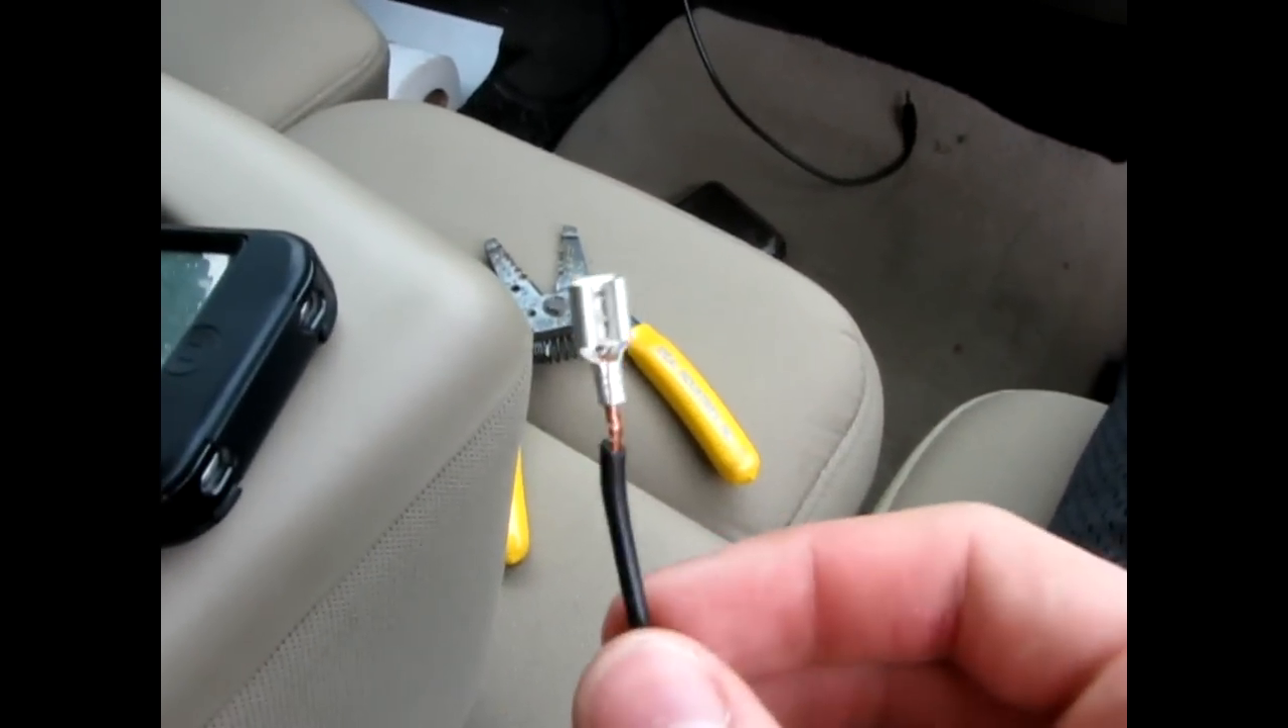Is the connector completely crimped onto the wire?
Yes.